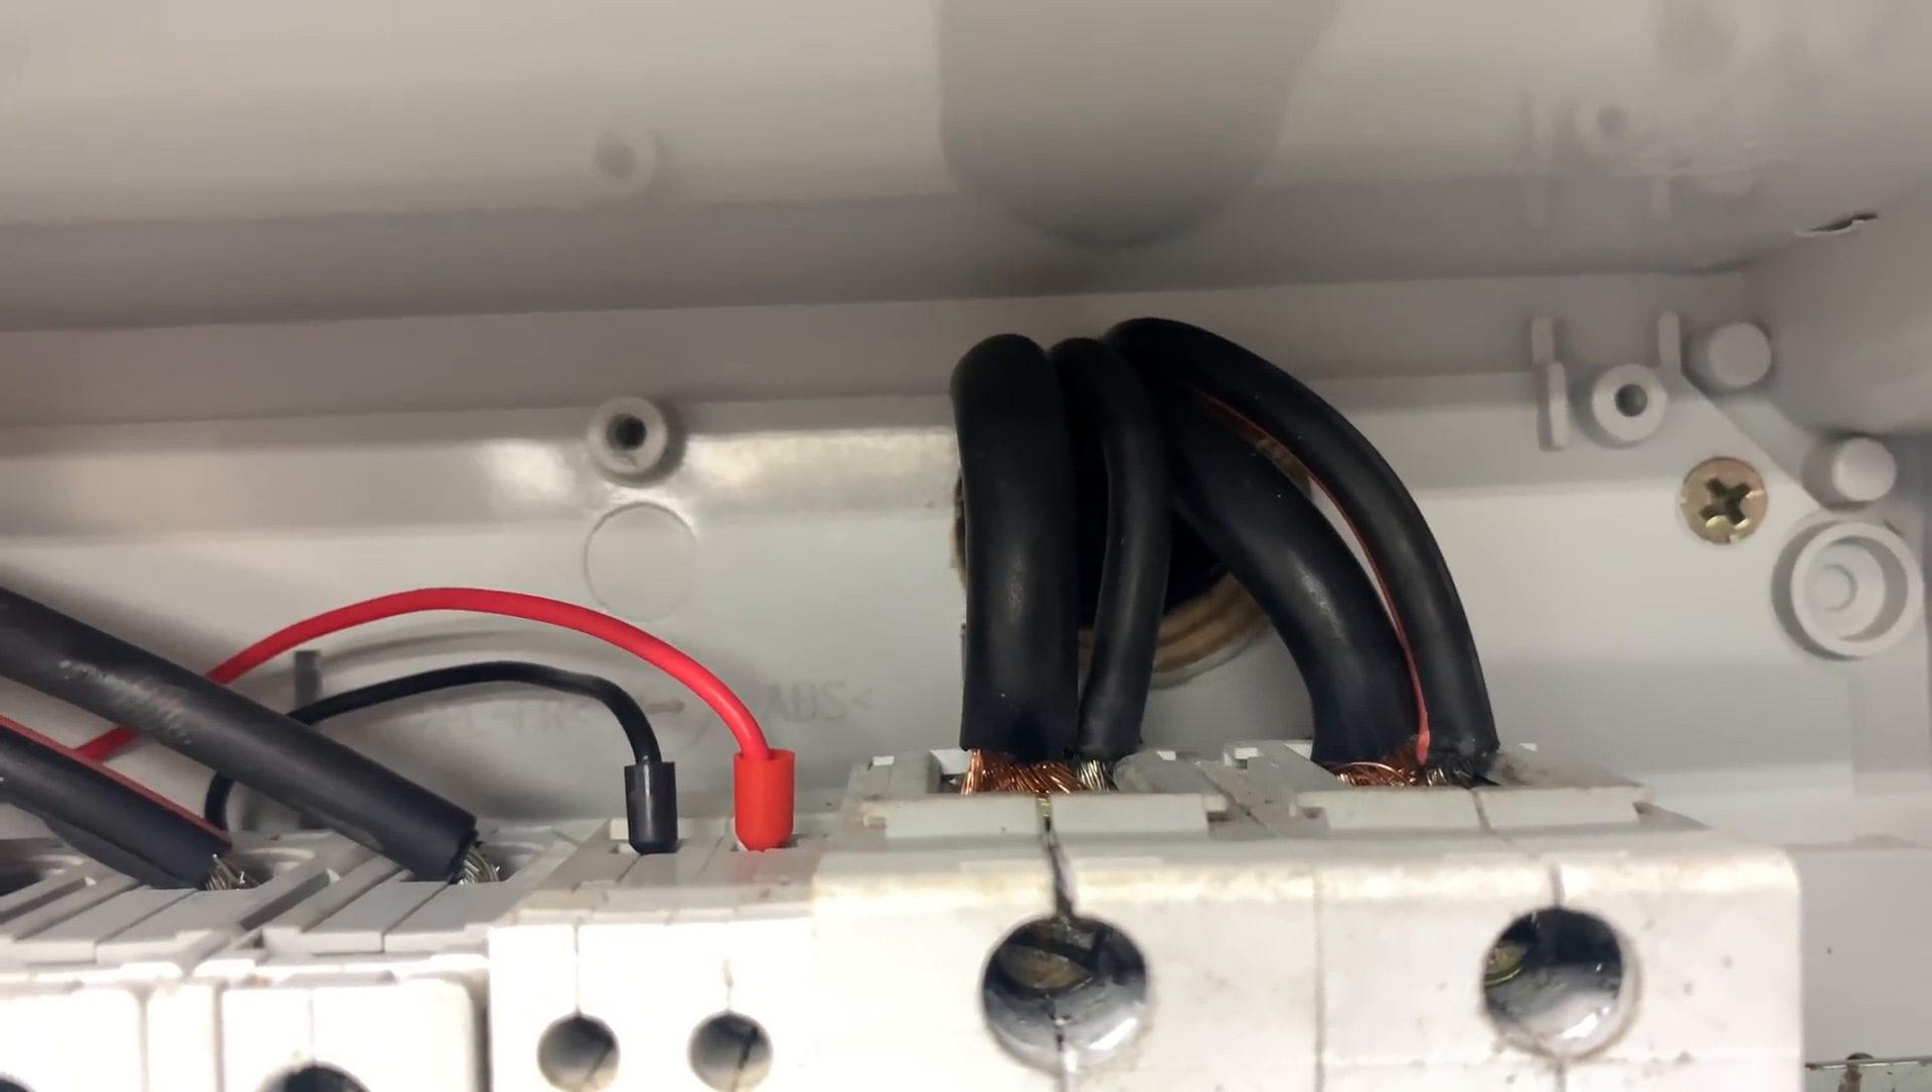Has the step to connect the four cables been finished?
Yes.